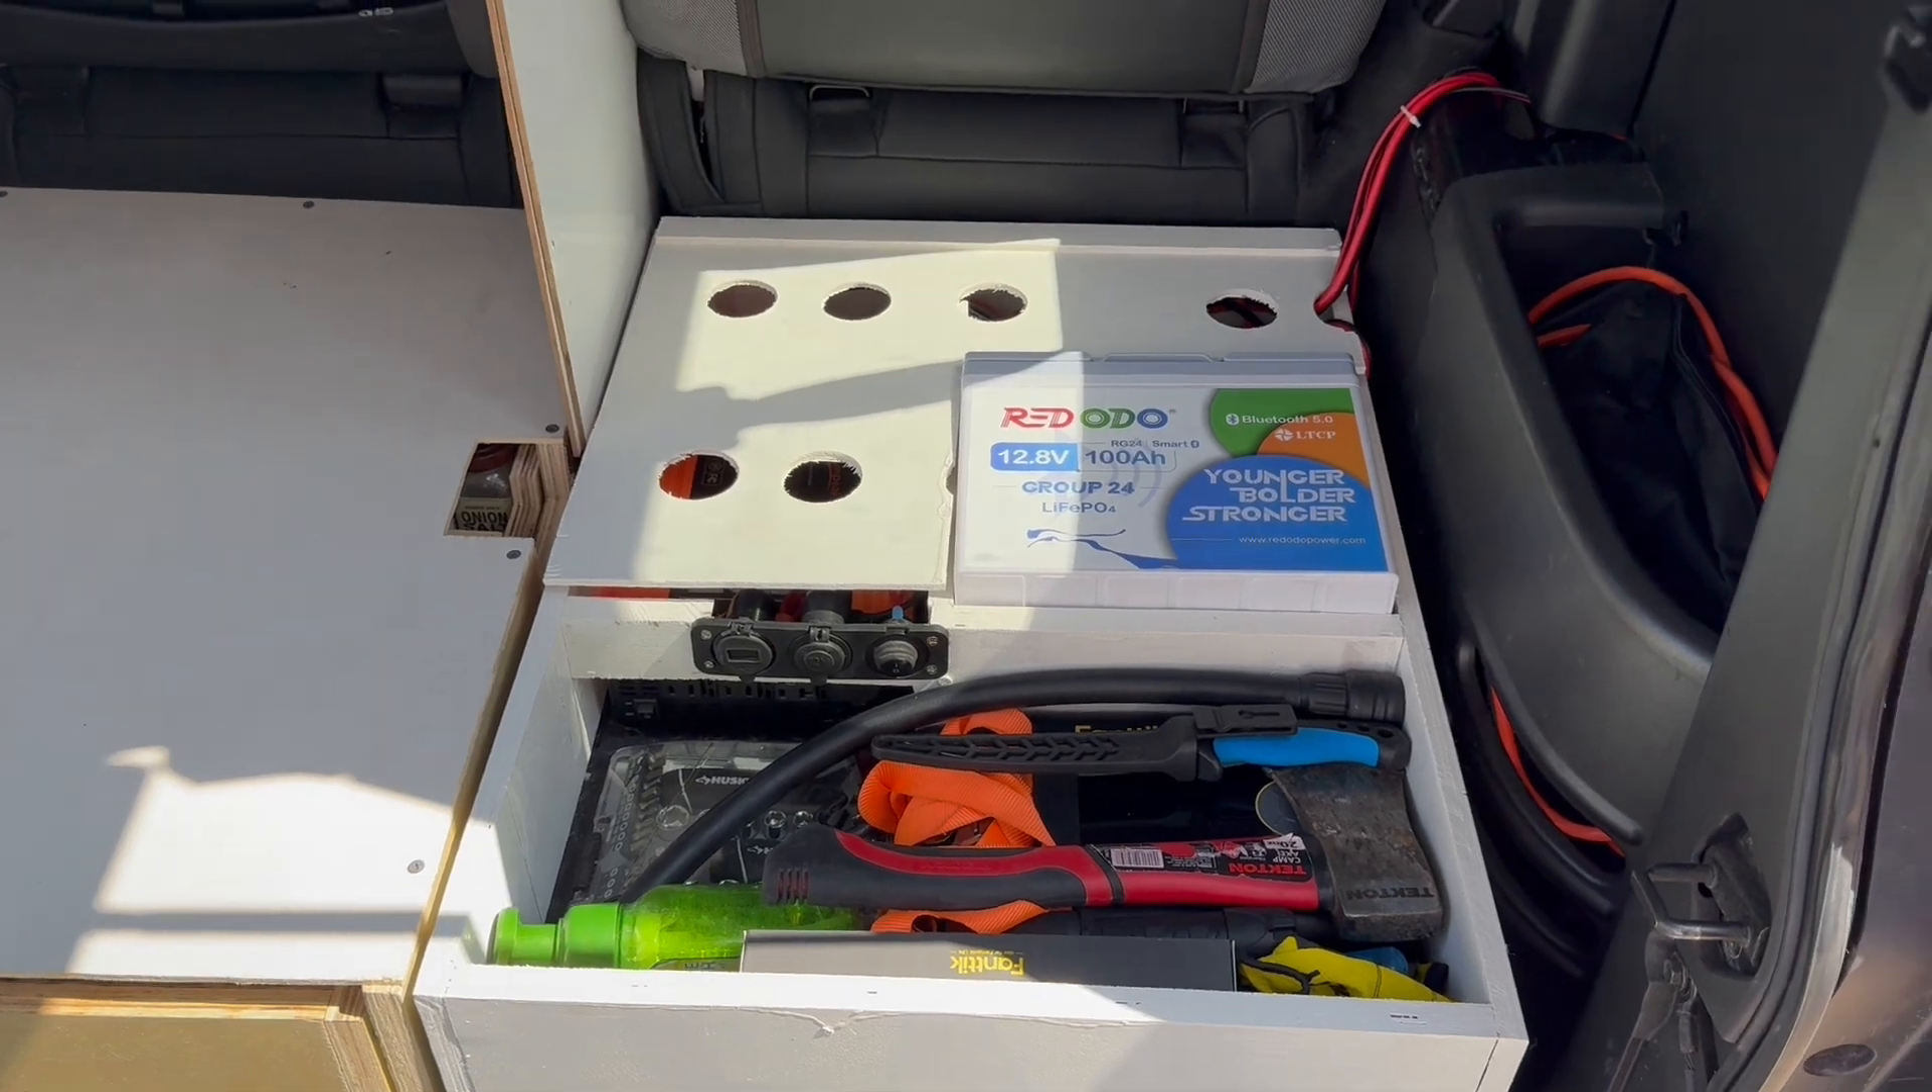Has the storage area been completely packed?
Yes.